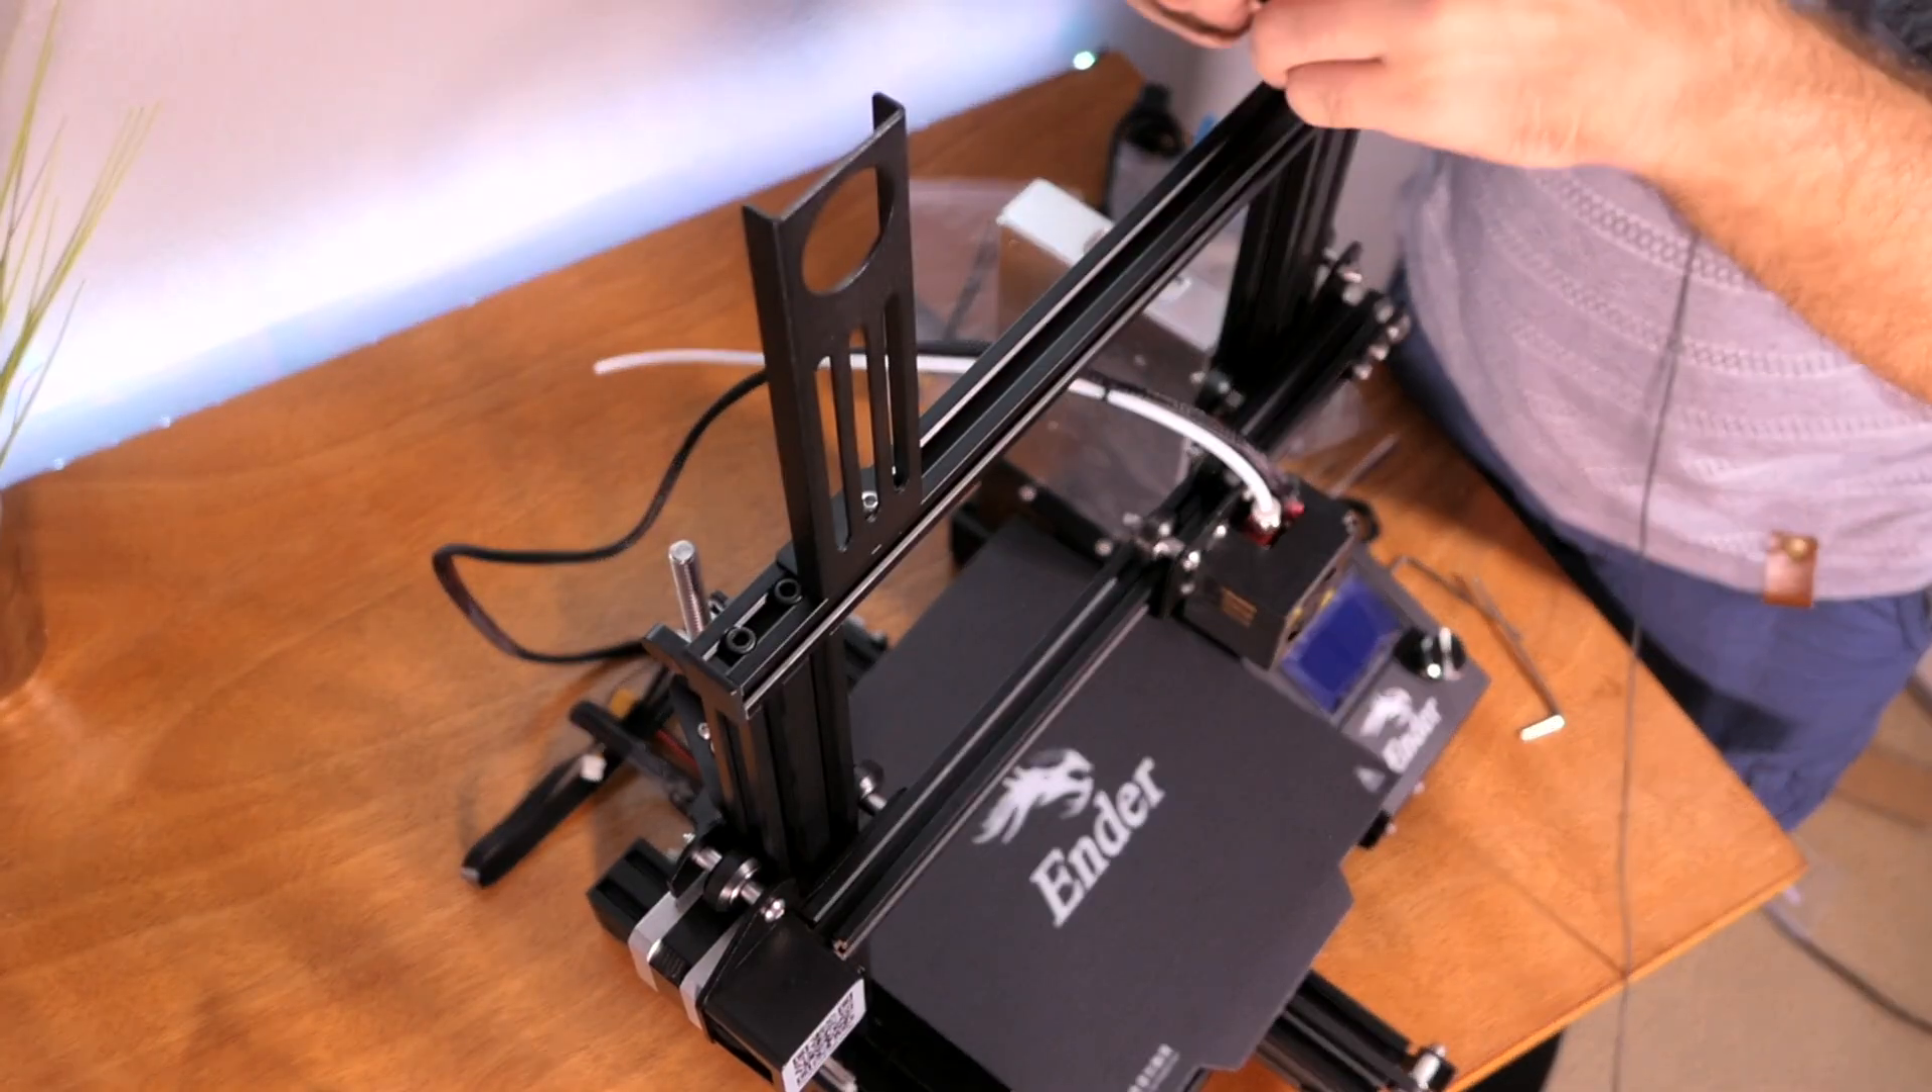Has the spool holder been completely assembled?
No.